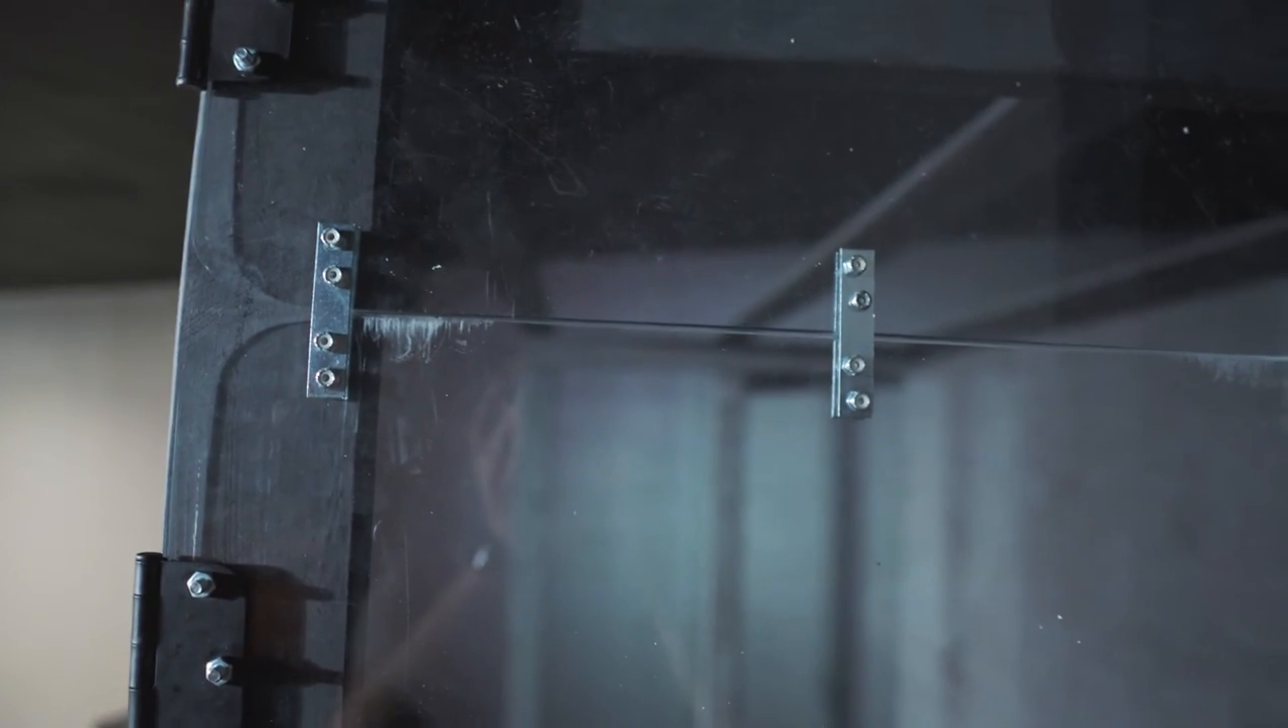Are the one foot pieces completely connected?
Yes.